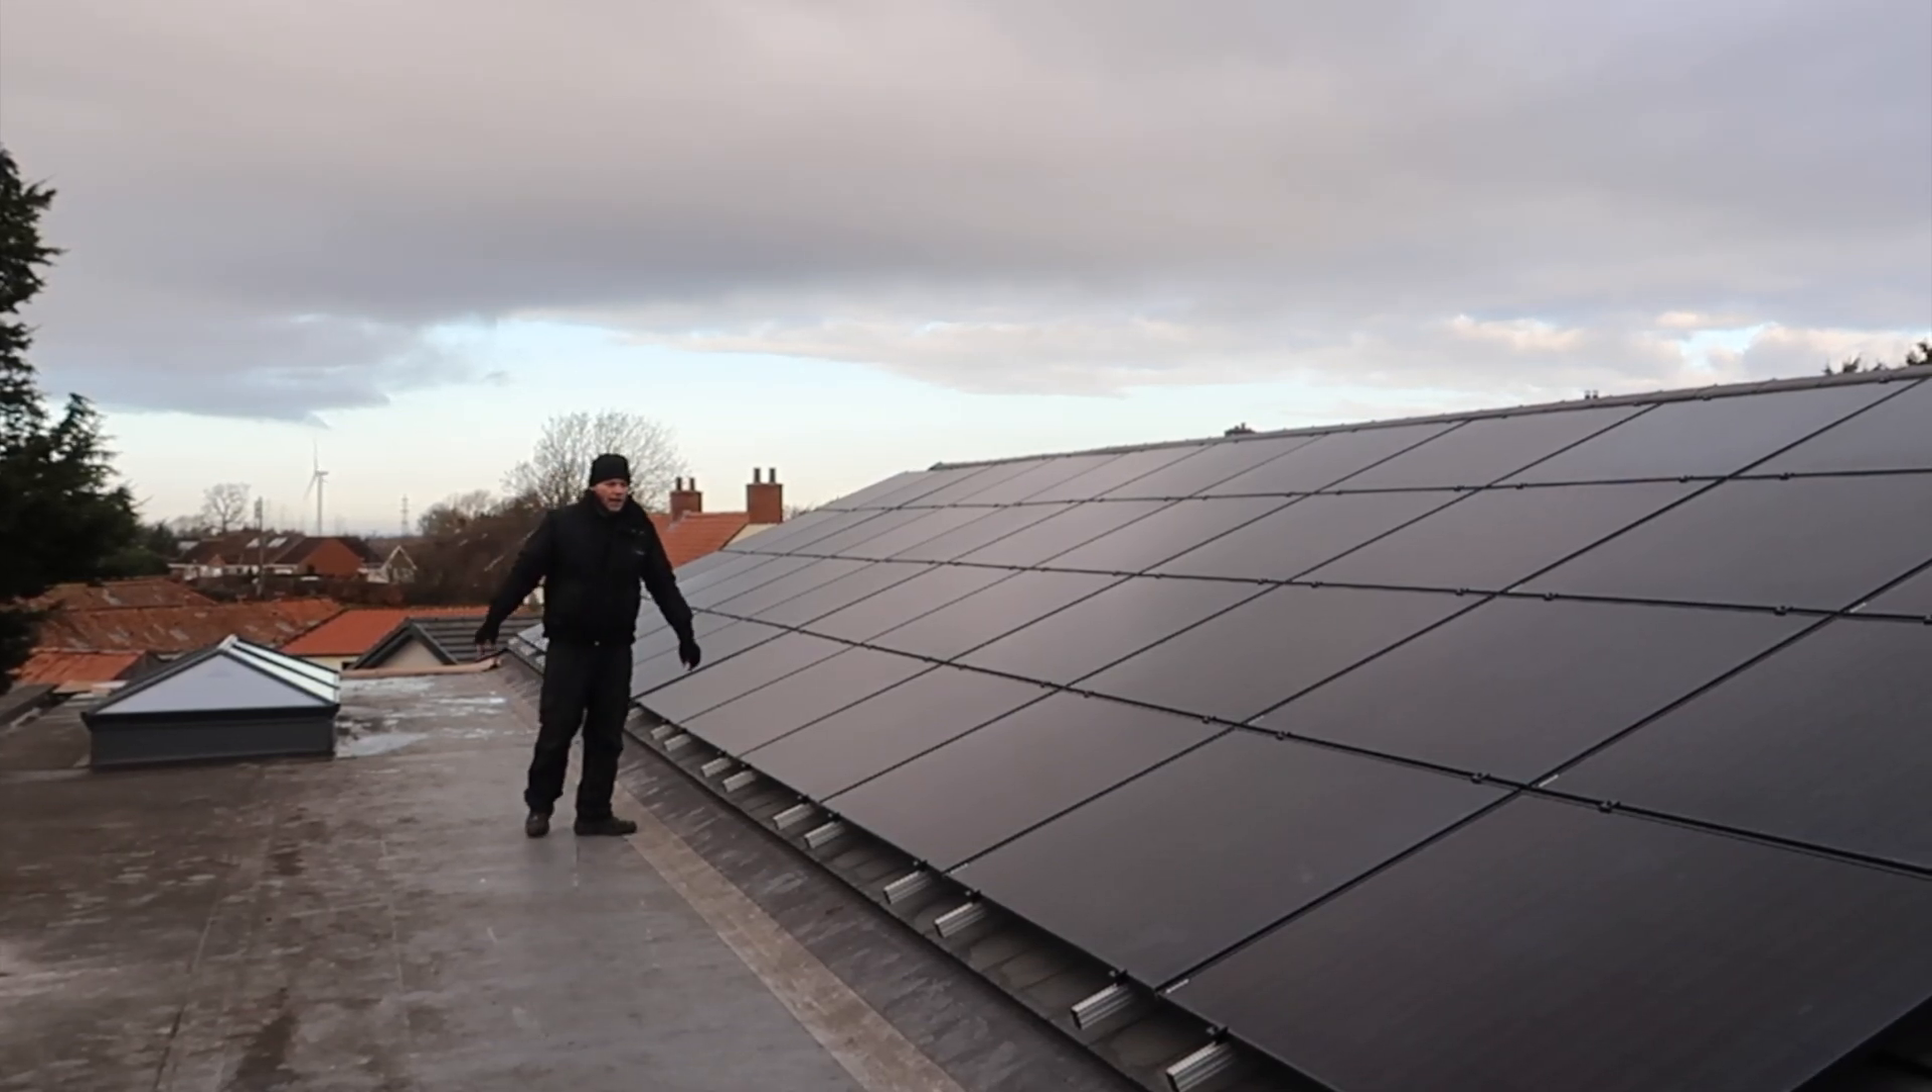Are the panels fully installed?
Yes.